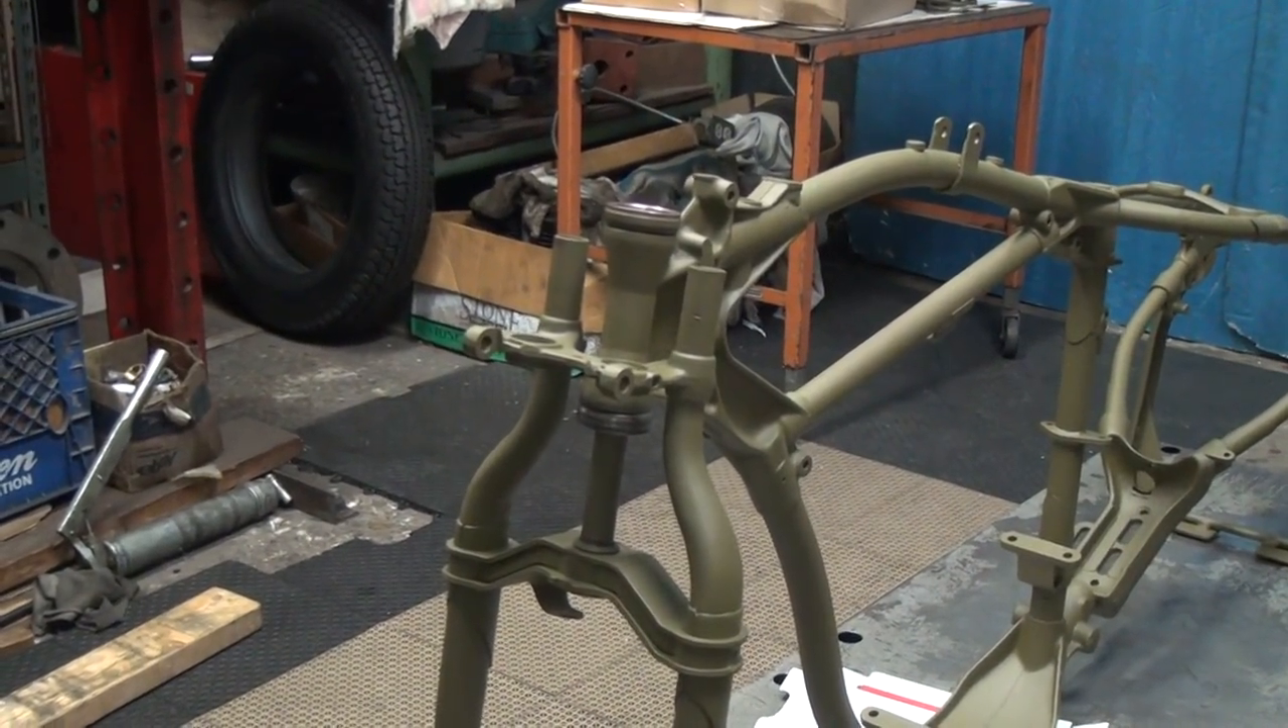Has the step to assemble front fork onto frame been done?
No.